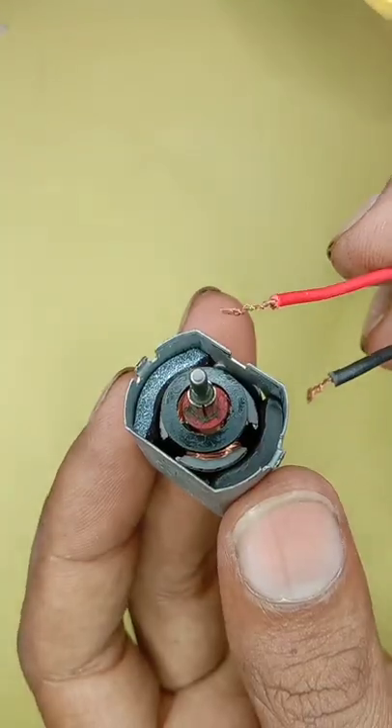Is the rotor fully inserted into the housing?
Yes.